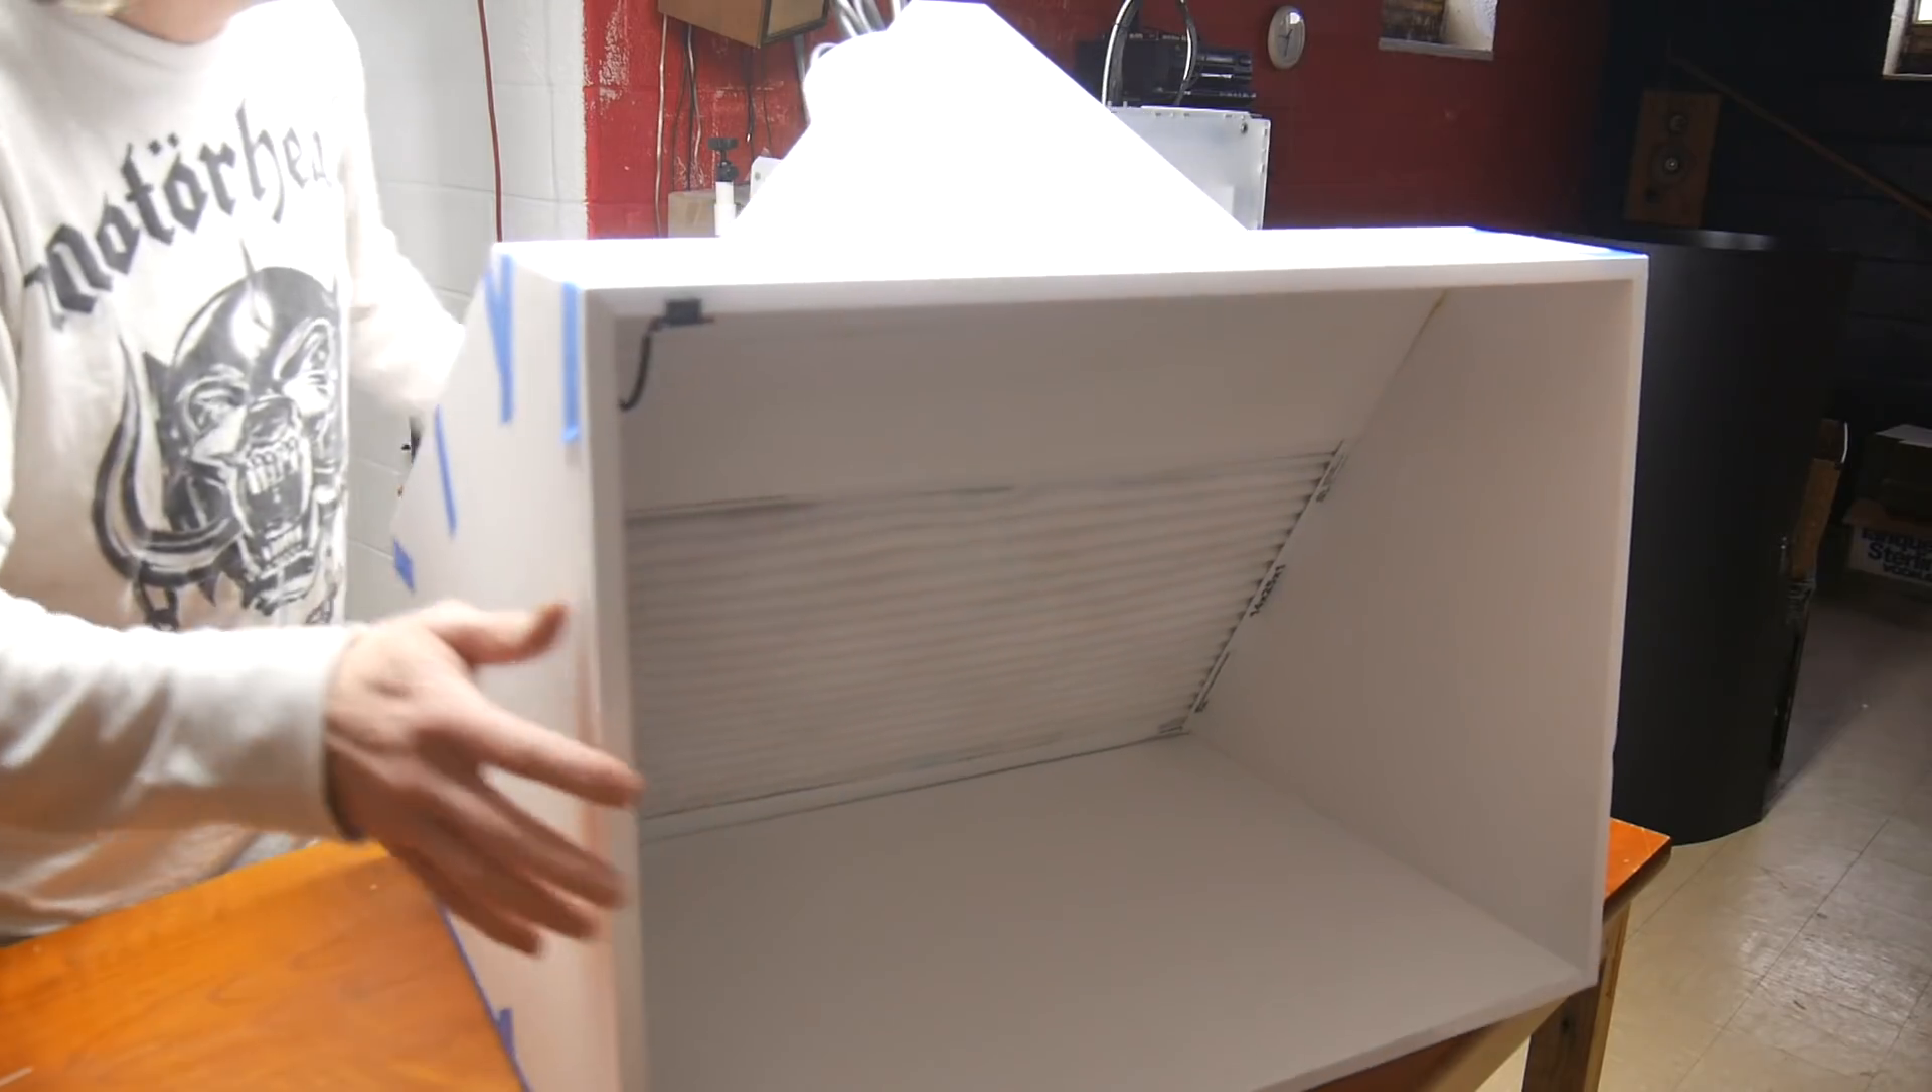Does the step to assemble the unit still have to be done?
No.